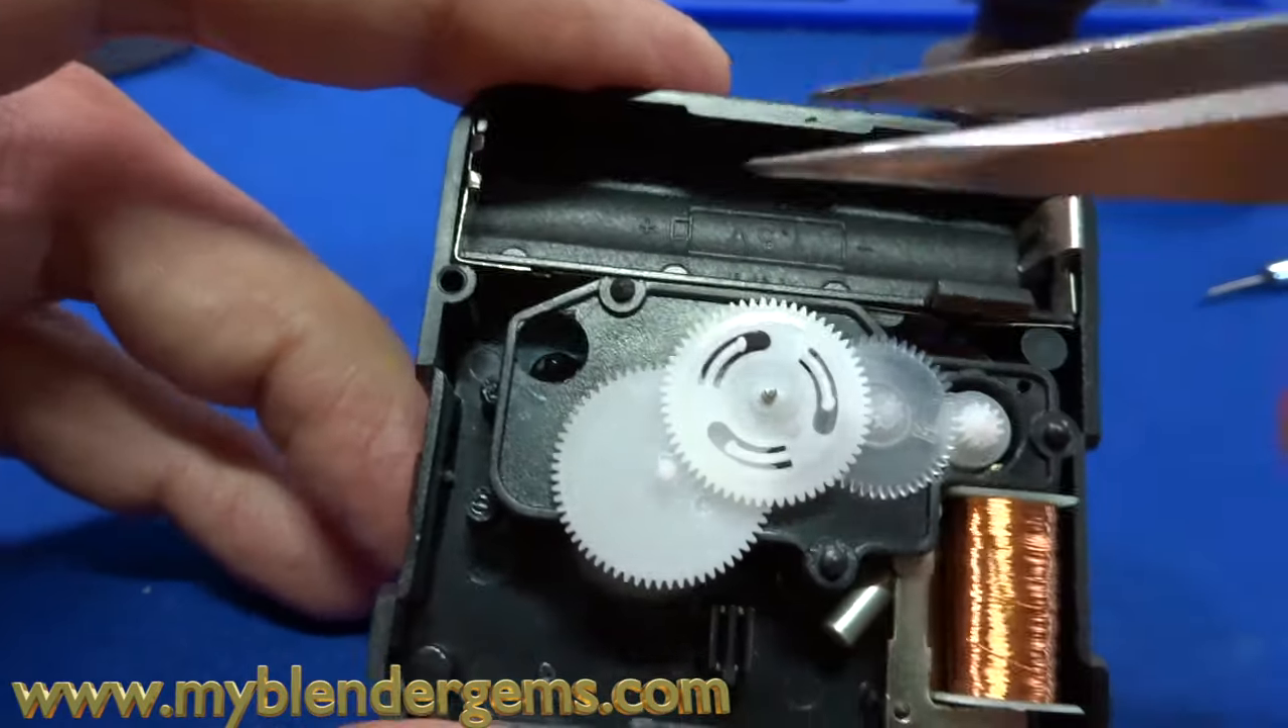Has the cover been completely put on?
No.